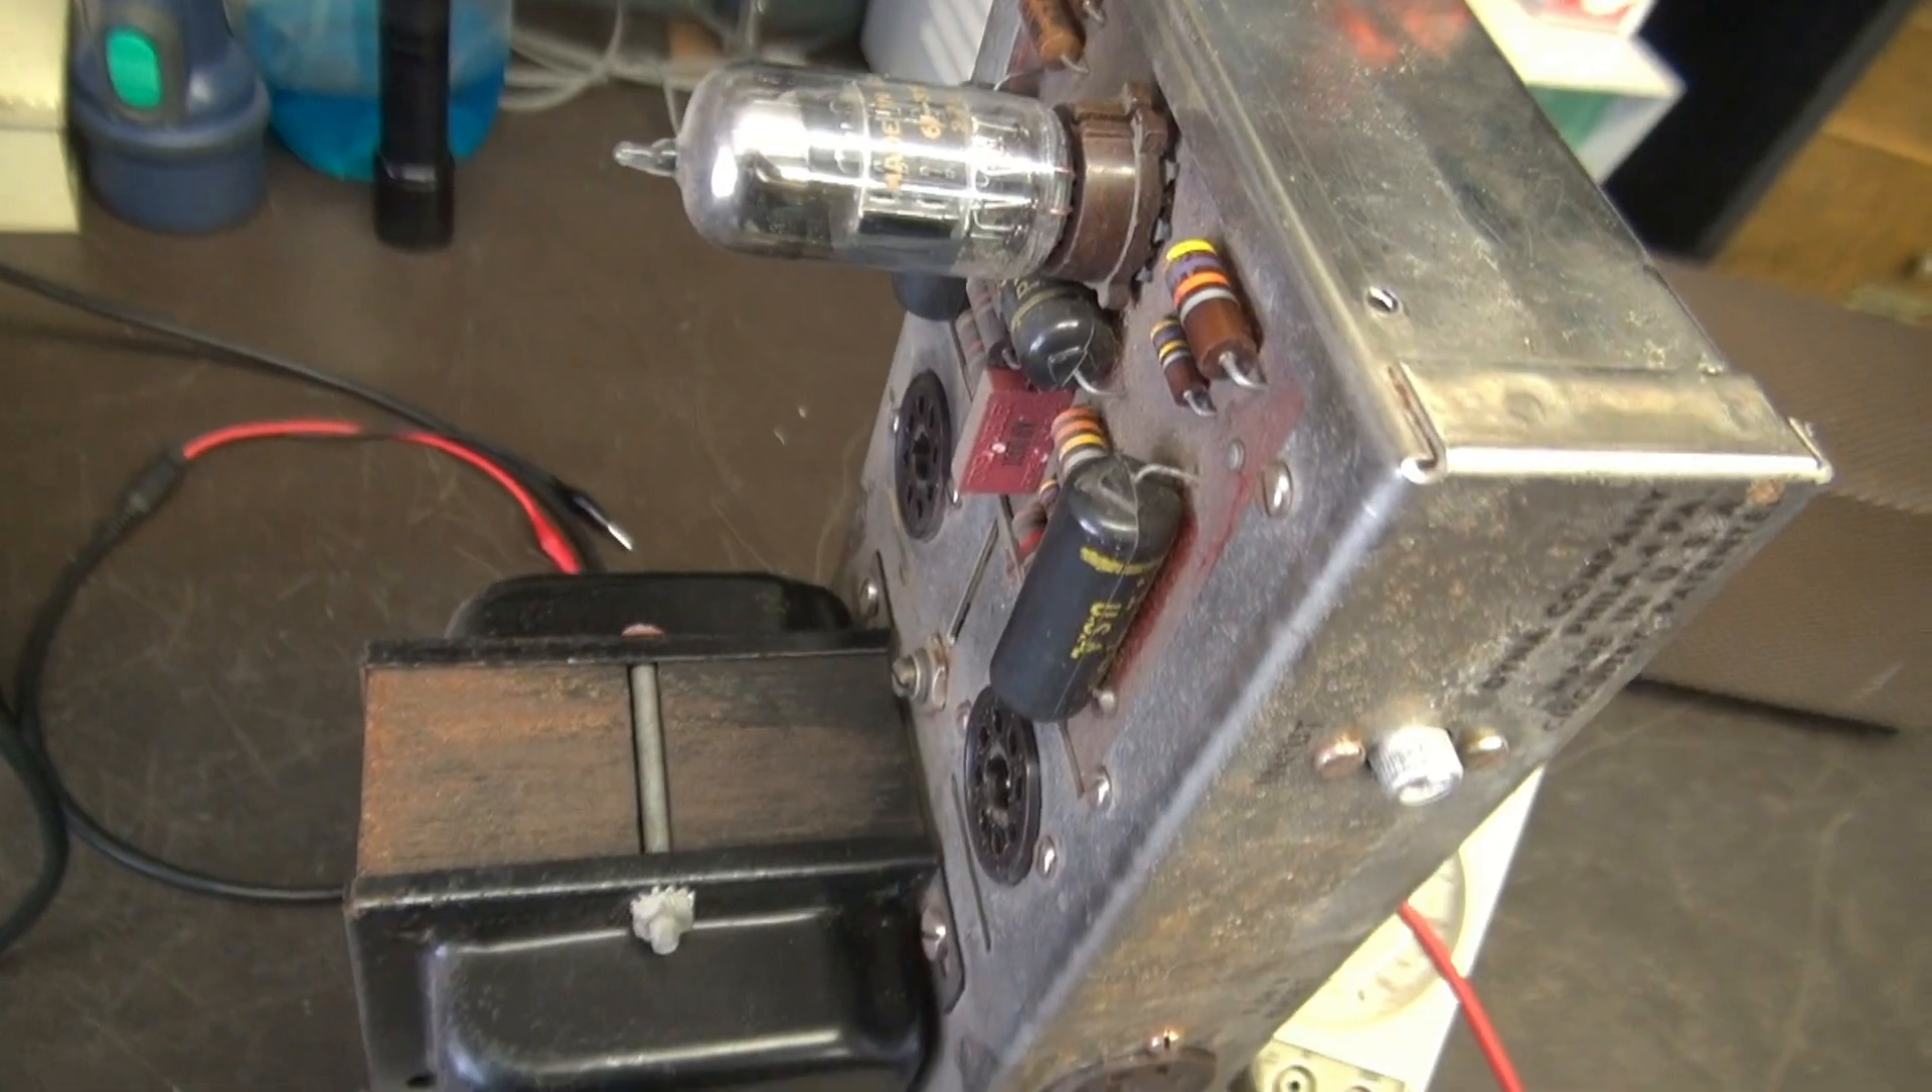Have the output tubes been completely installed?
No.